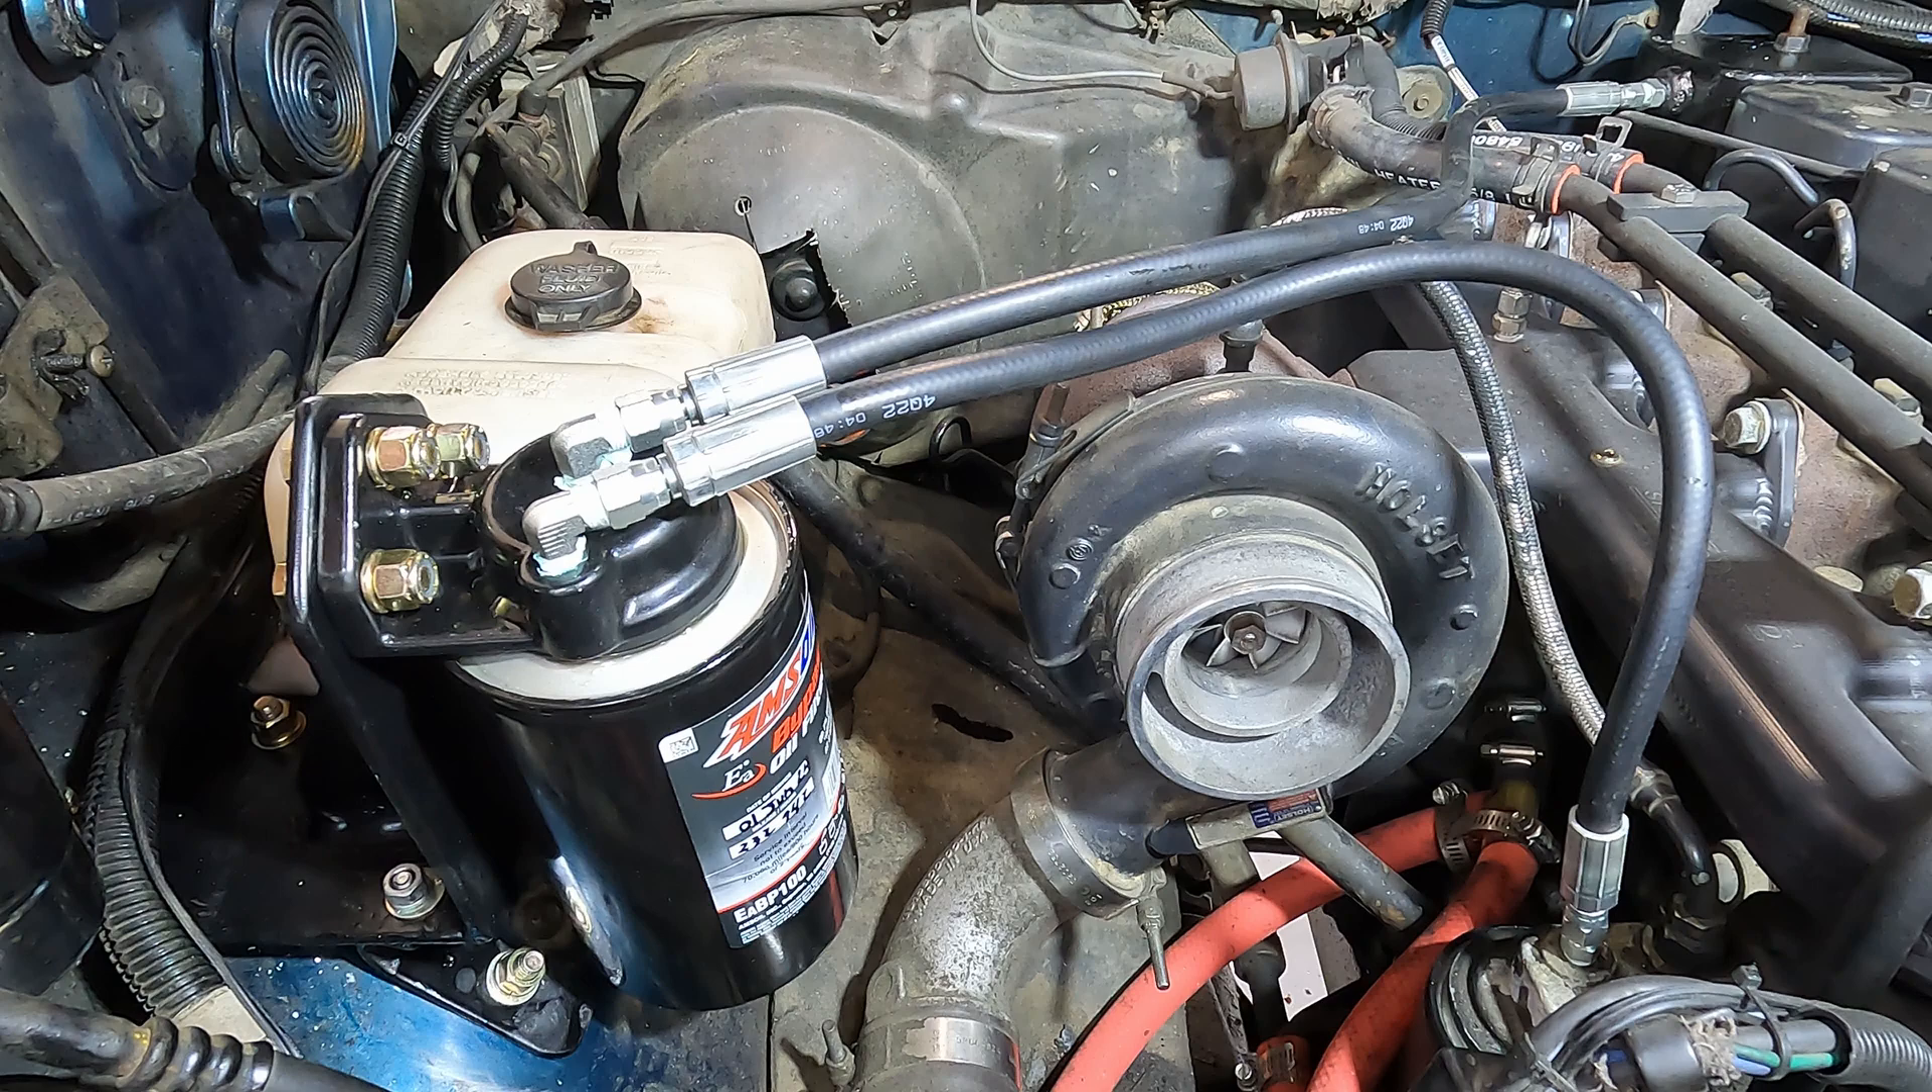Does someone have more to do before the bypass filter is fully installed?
No.